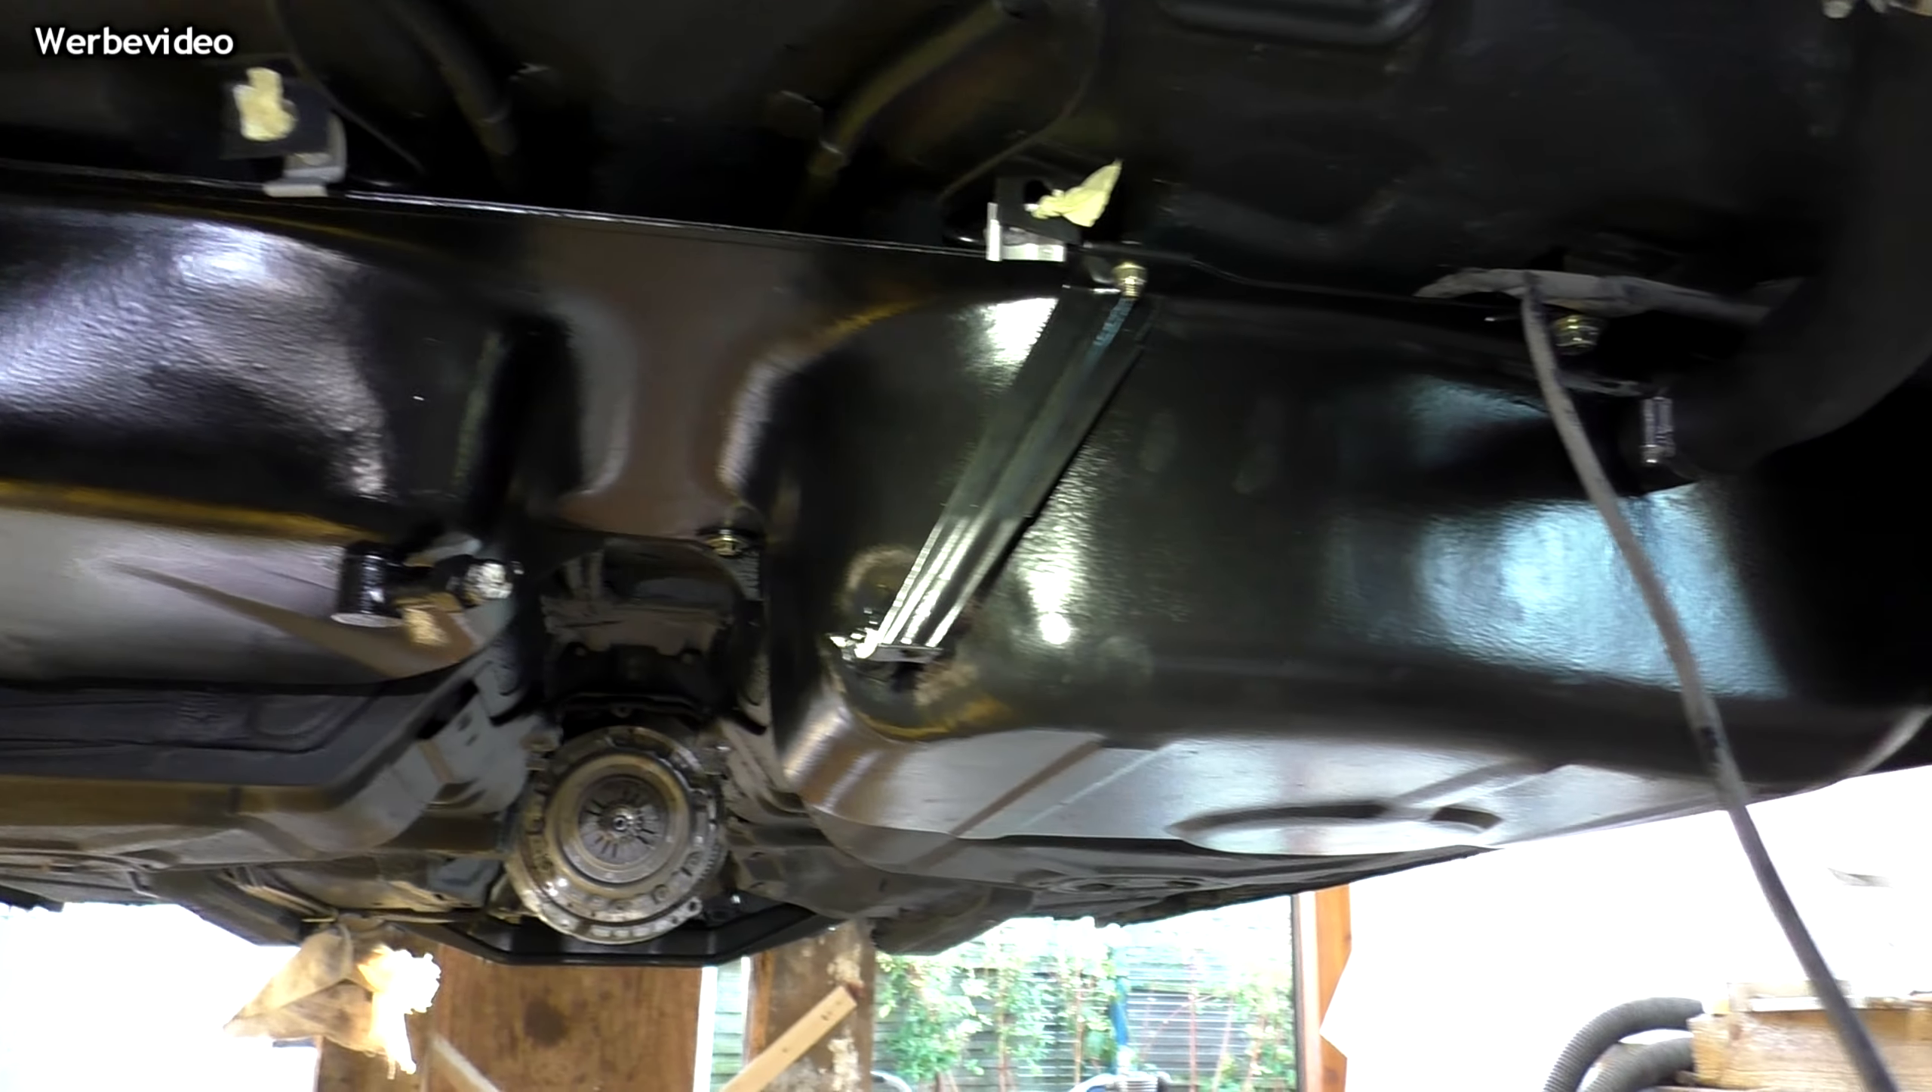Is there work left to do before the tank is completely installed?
No.